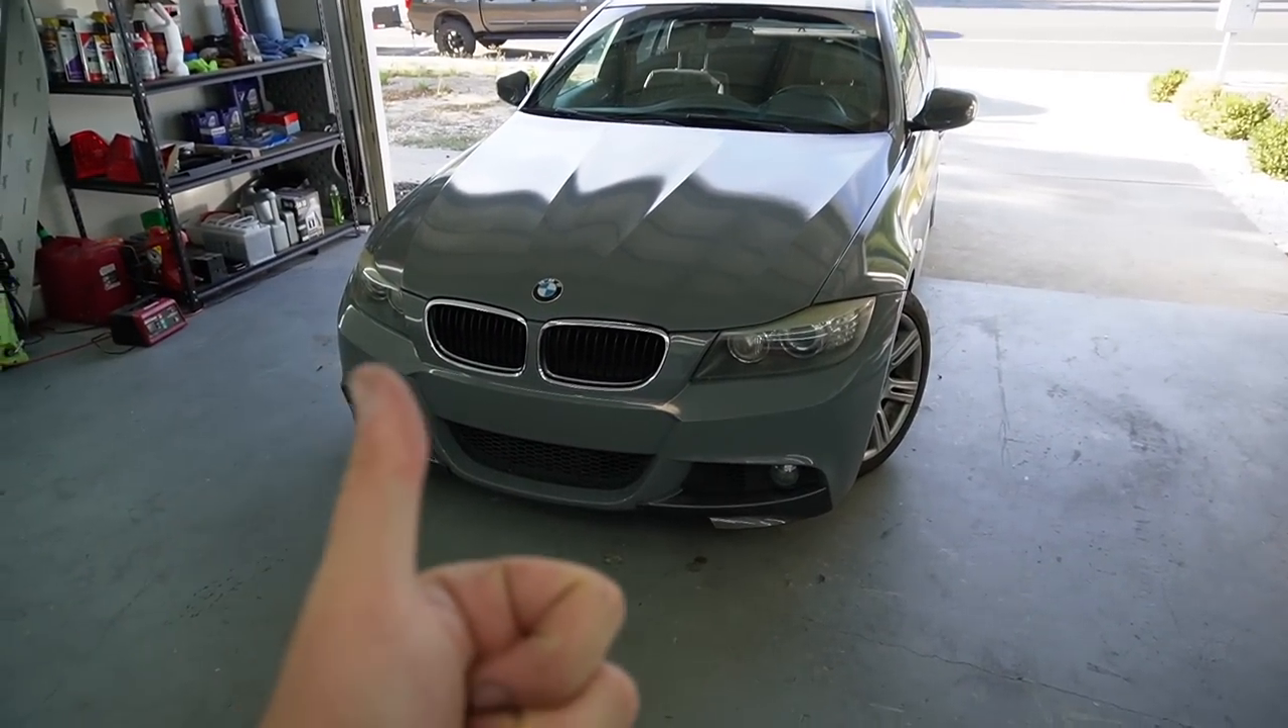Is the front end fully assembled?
Yes.